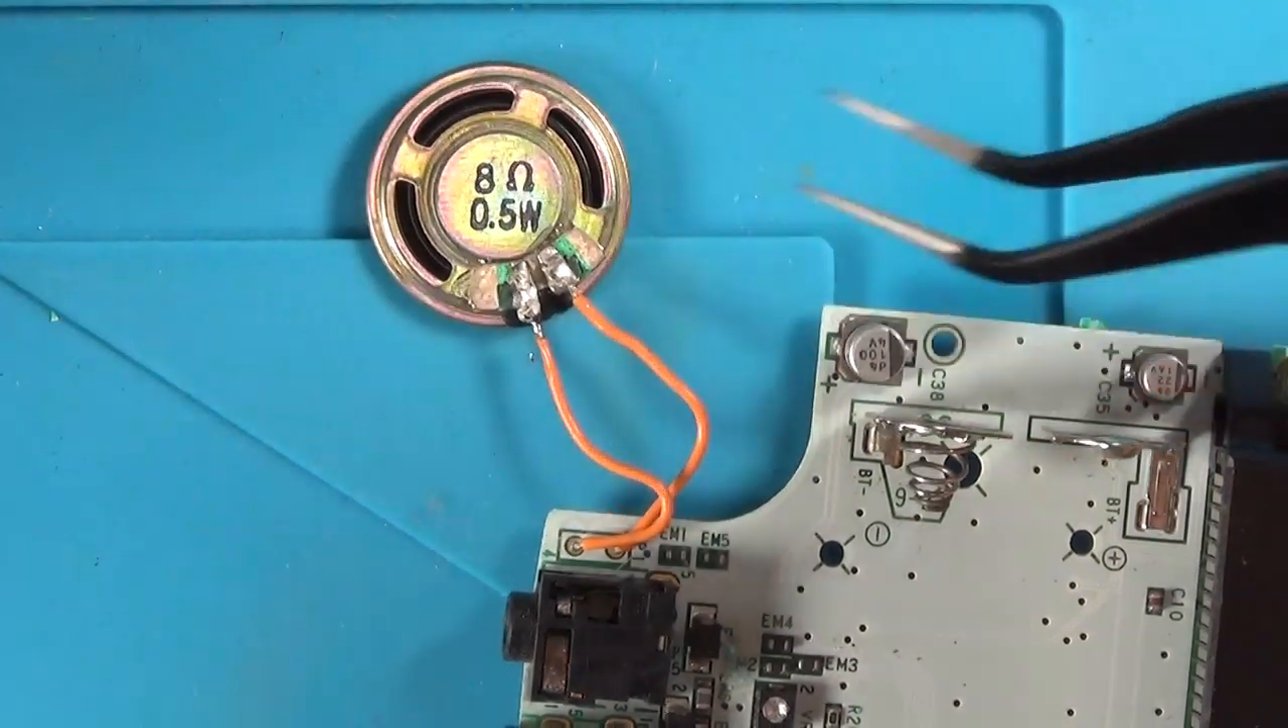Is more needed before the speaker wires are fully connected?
No.